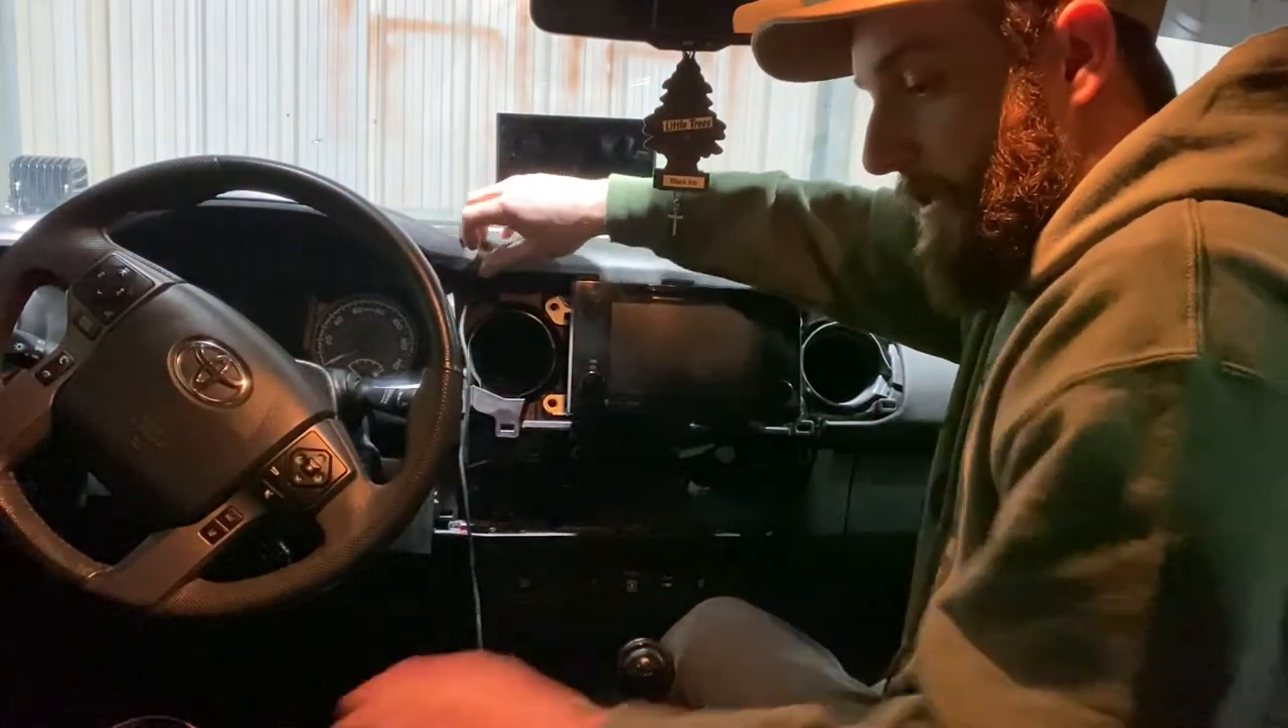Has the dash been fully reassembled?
No.